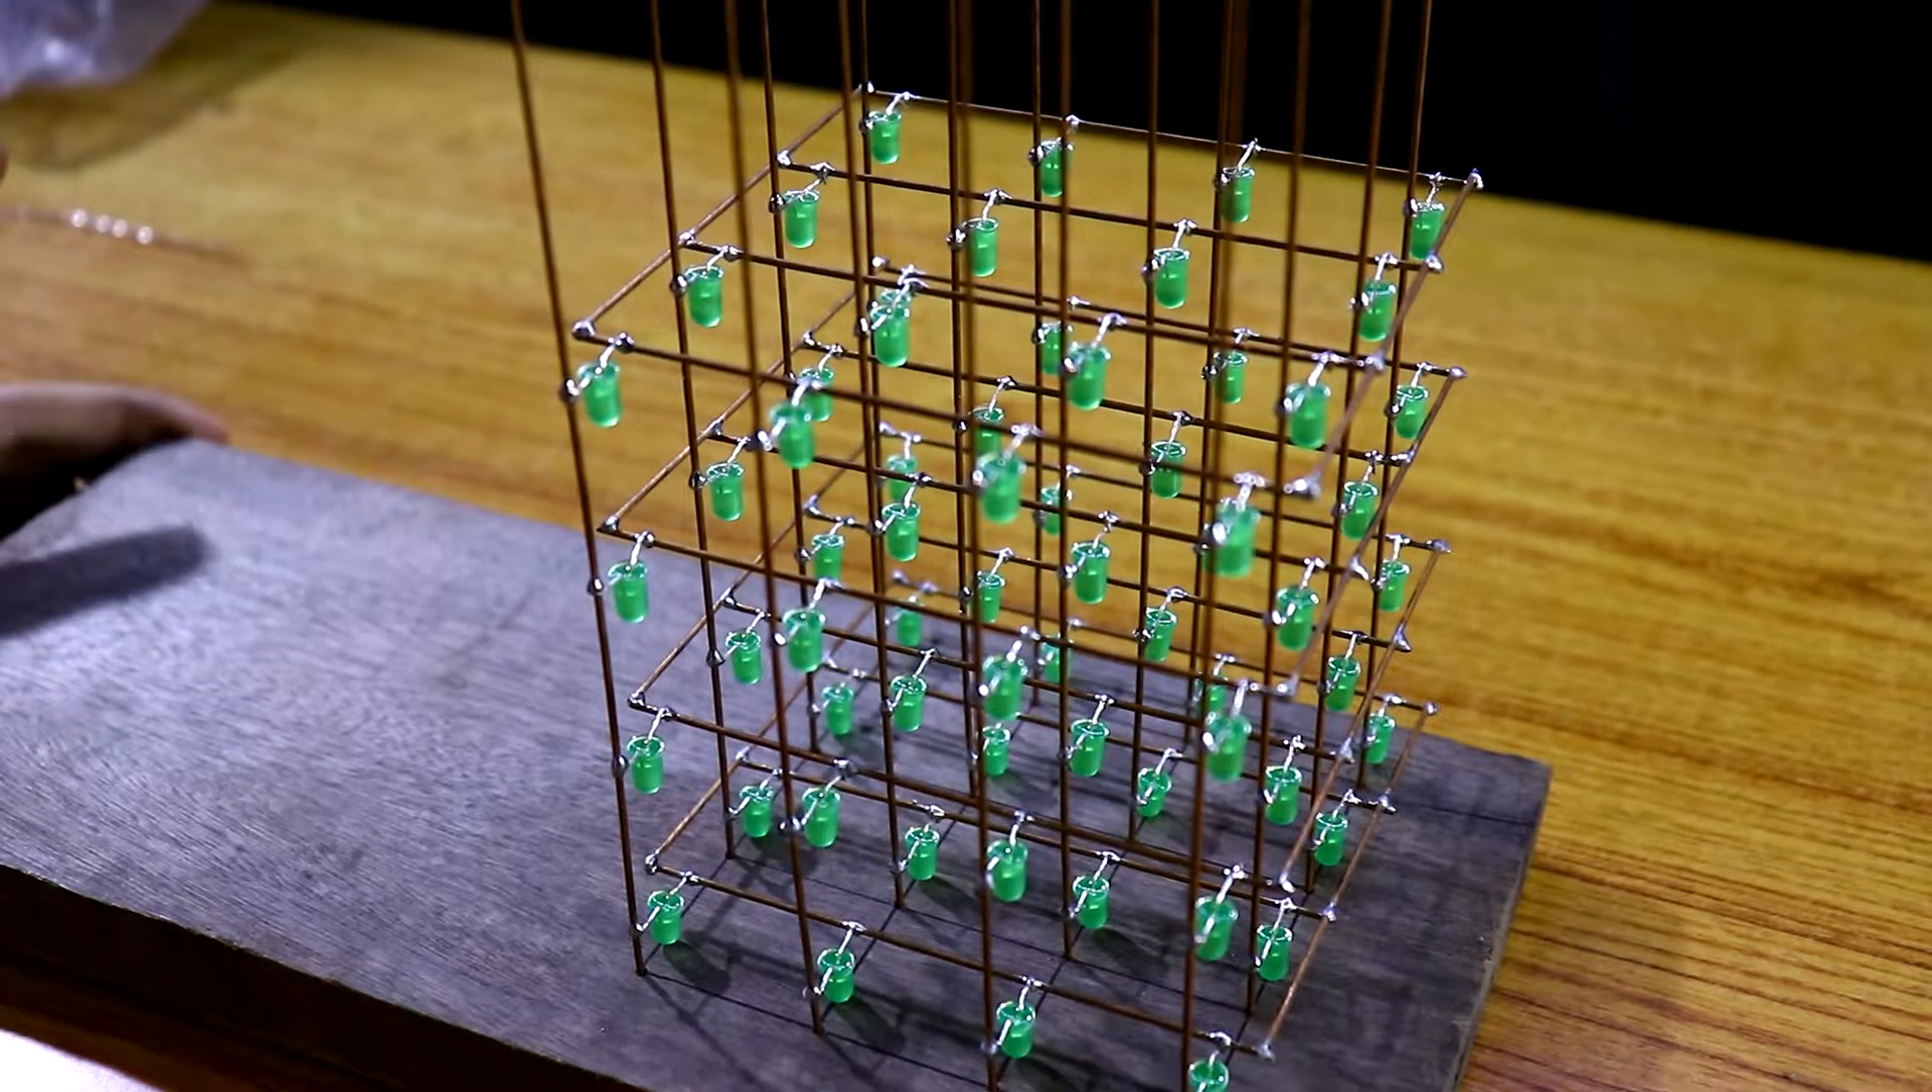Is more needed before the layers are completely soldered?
No.